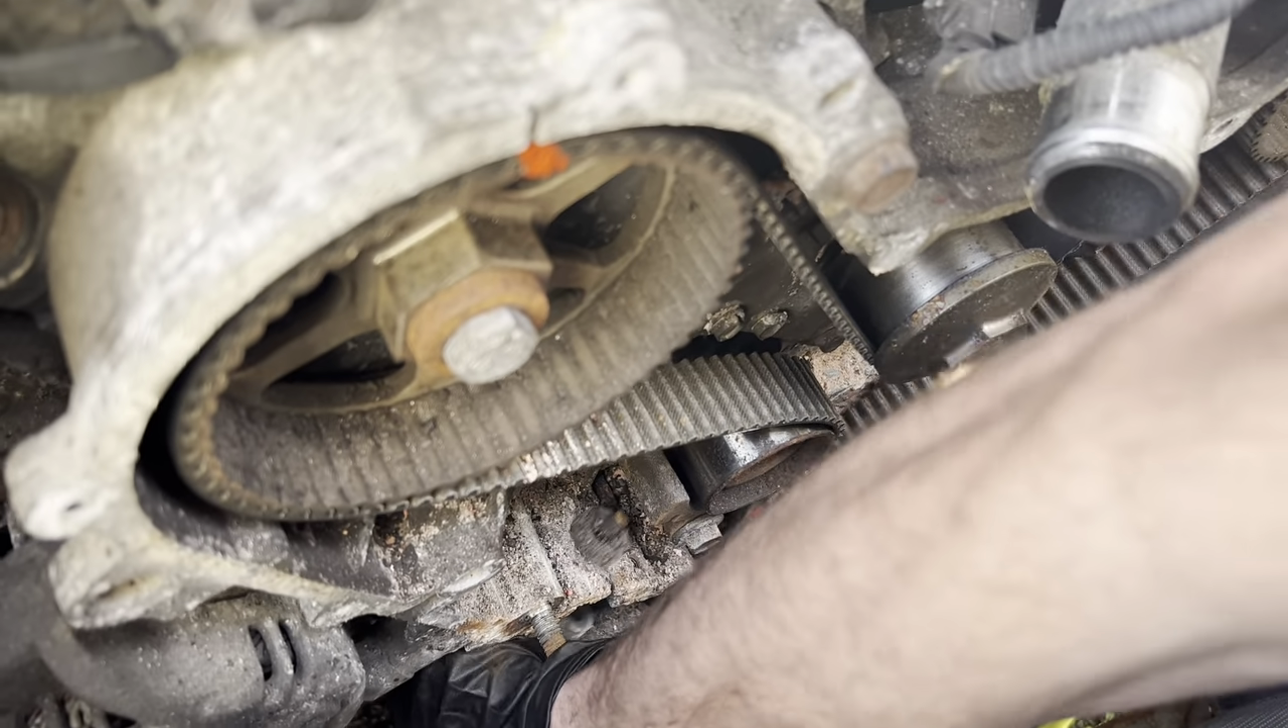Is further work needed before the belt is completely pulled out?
Yes.